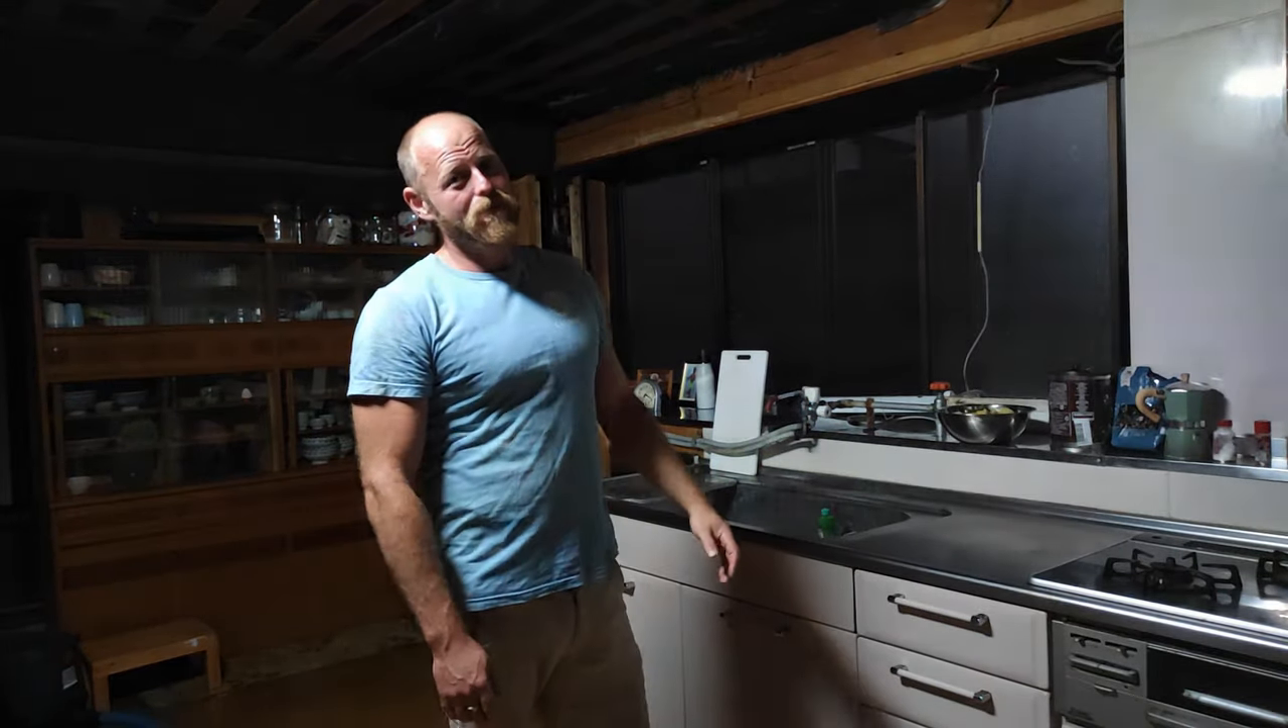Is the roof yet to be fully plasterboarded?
Yes.